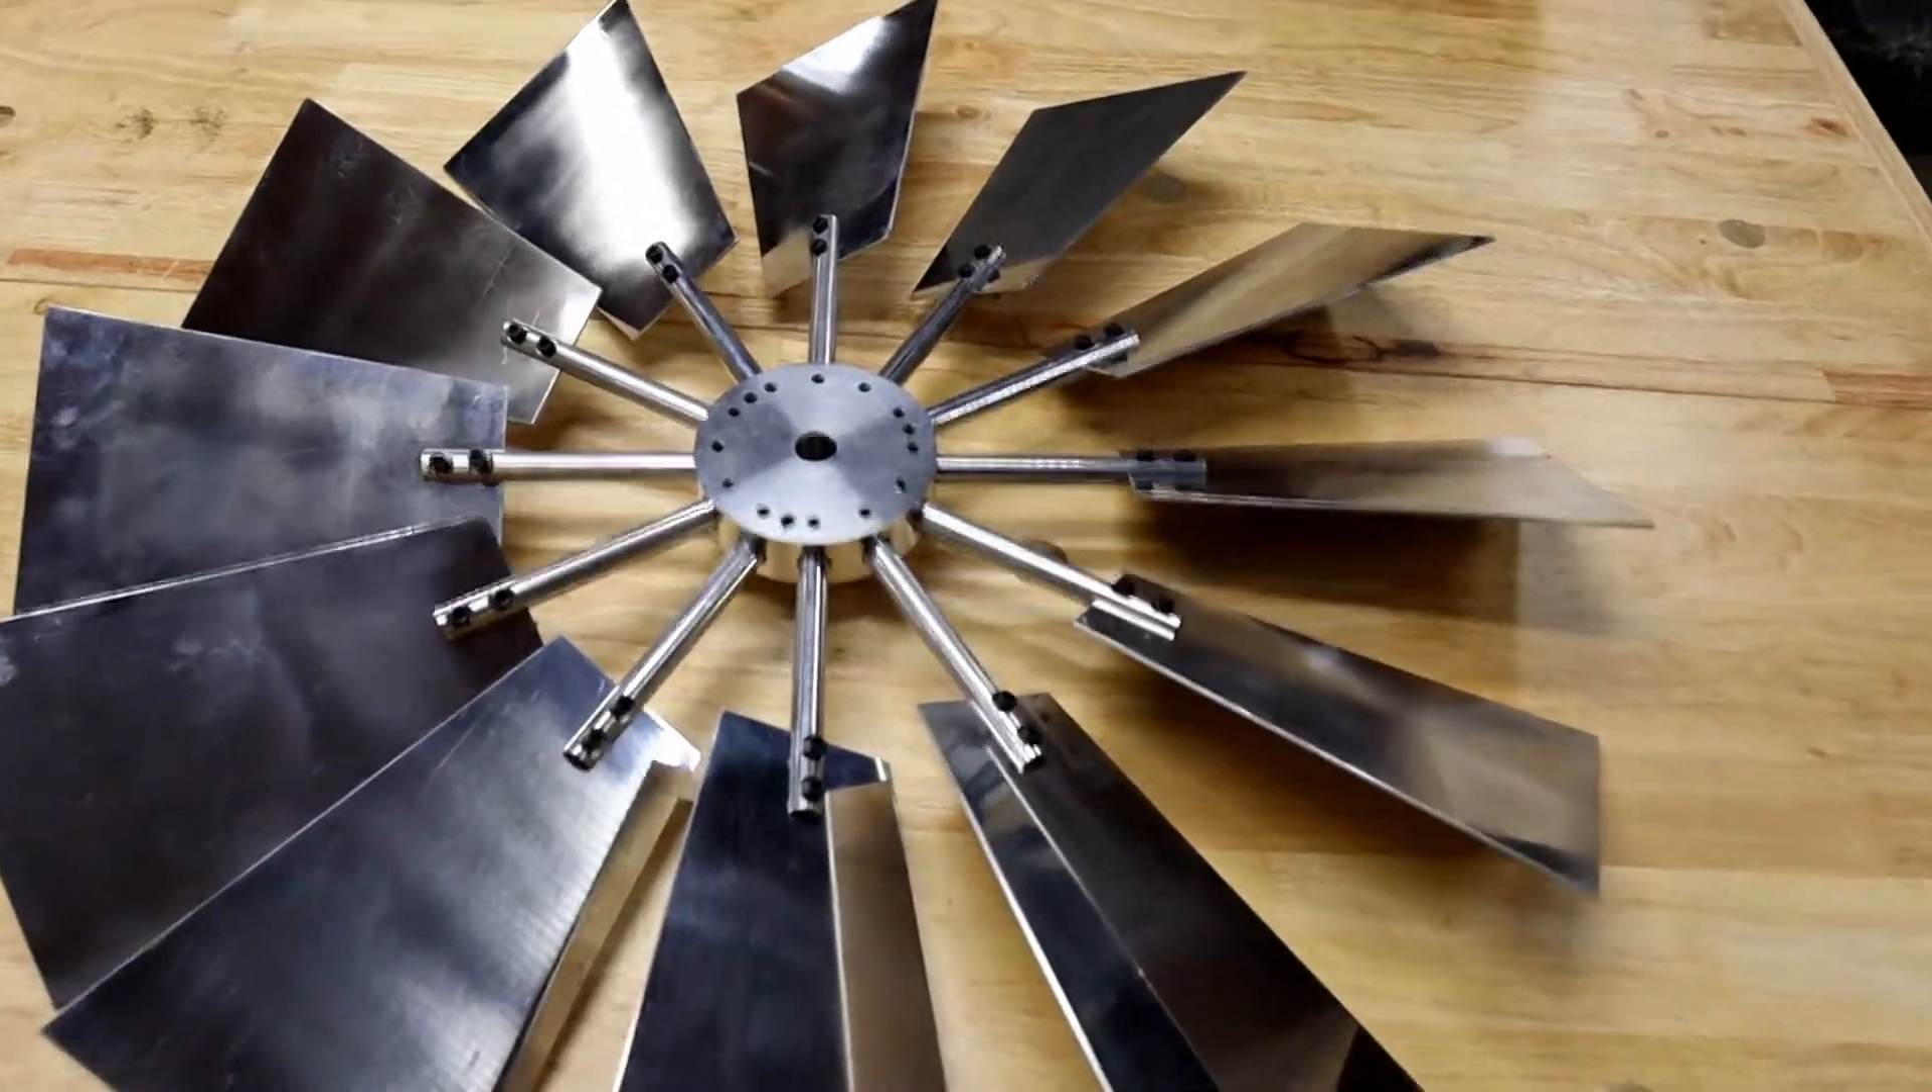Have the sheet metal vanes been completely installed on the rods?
Yes.